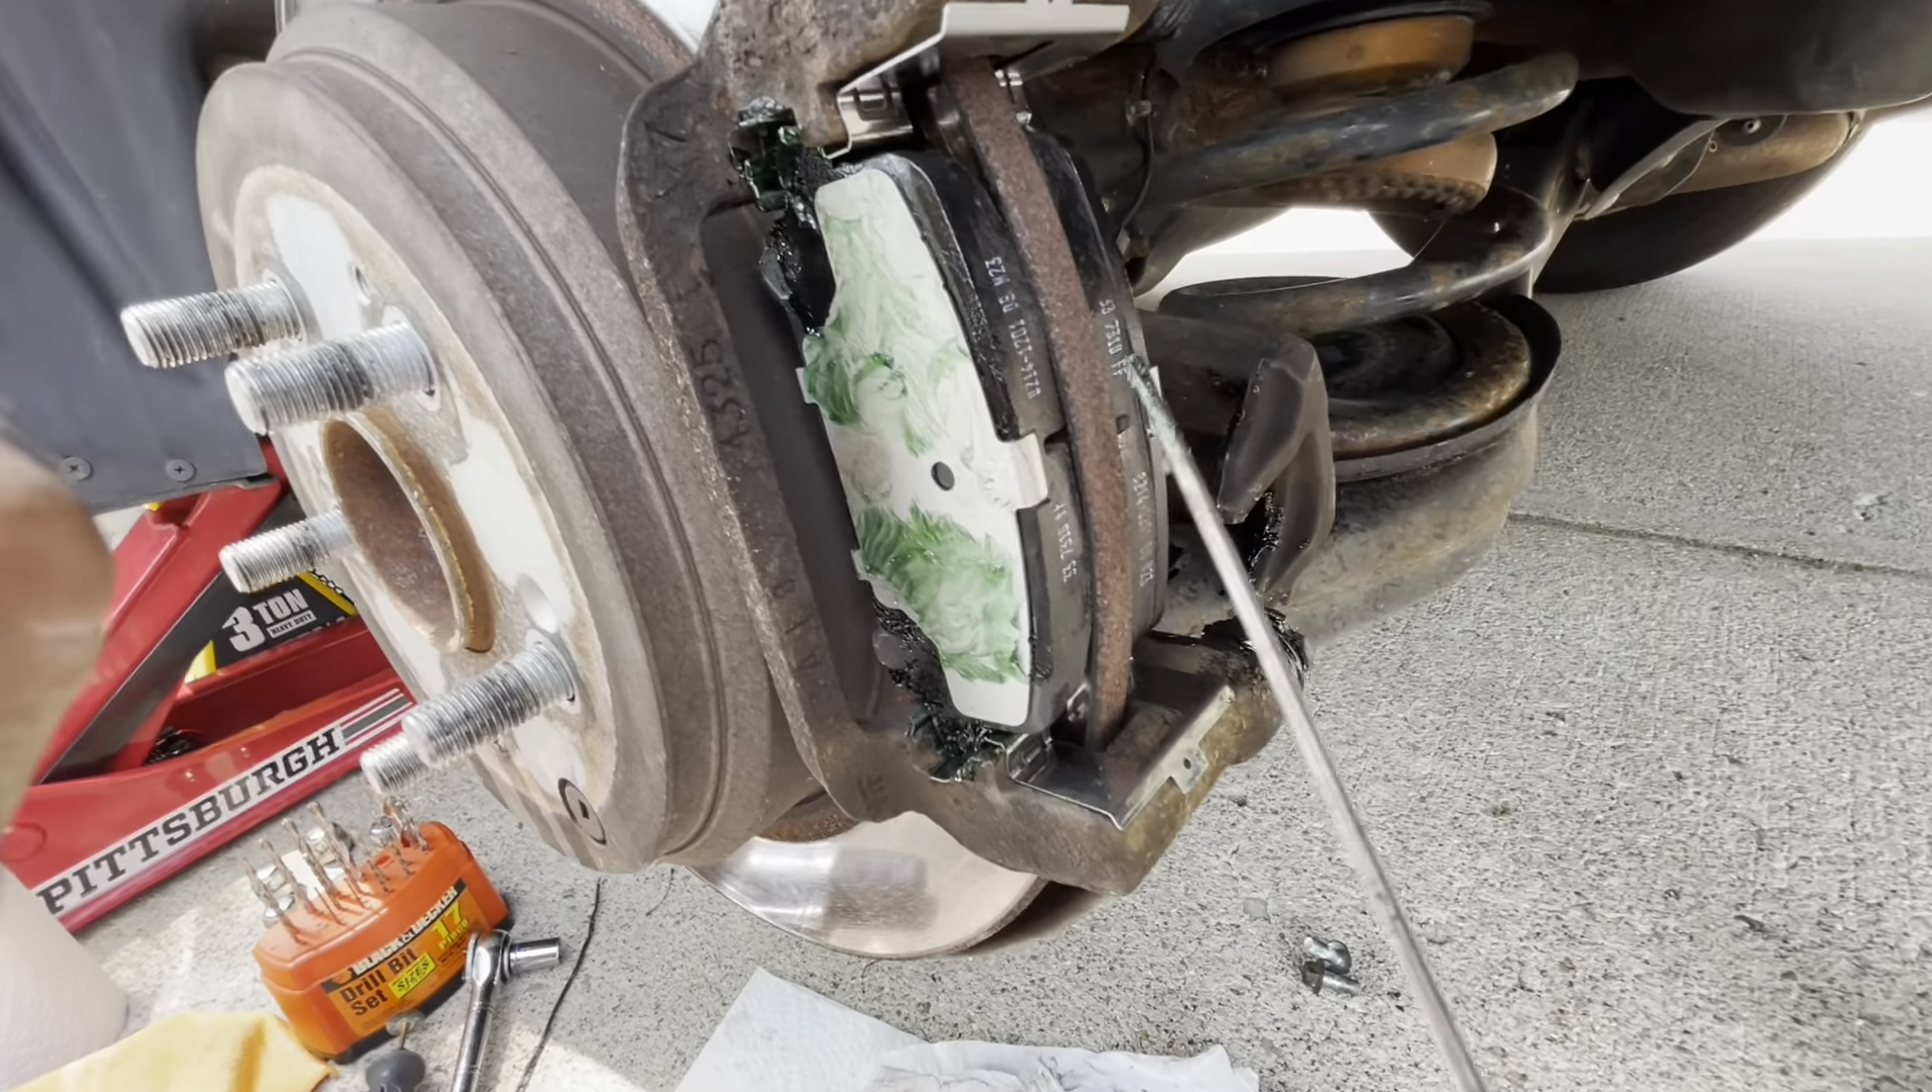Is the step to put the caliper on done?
No.